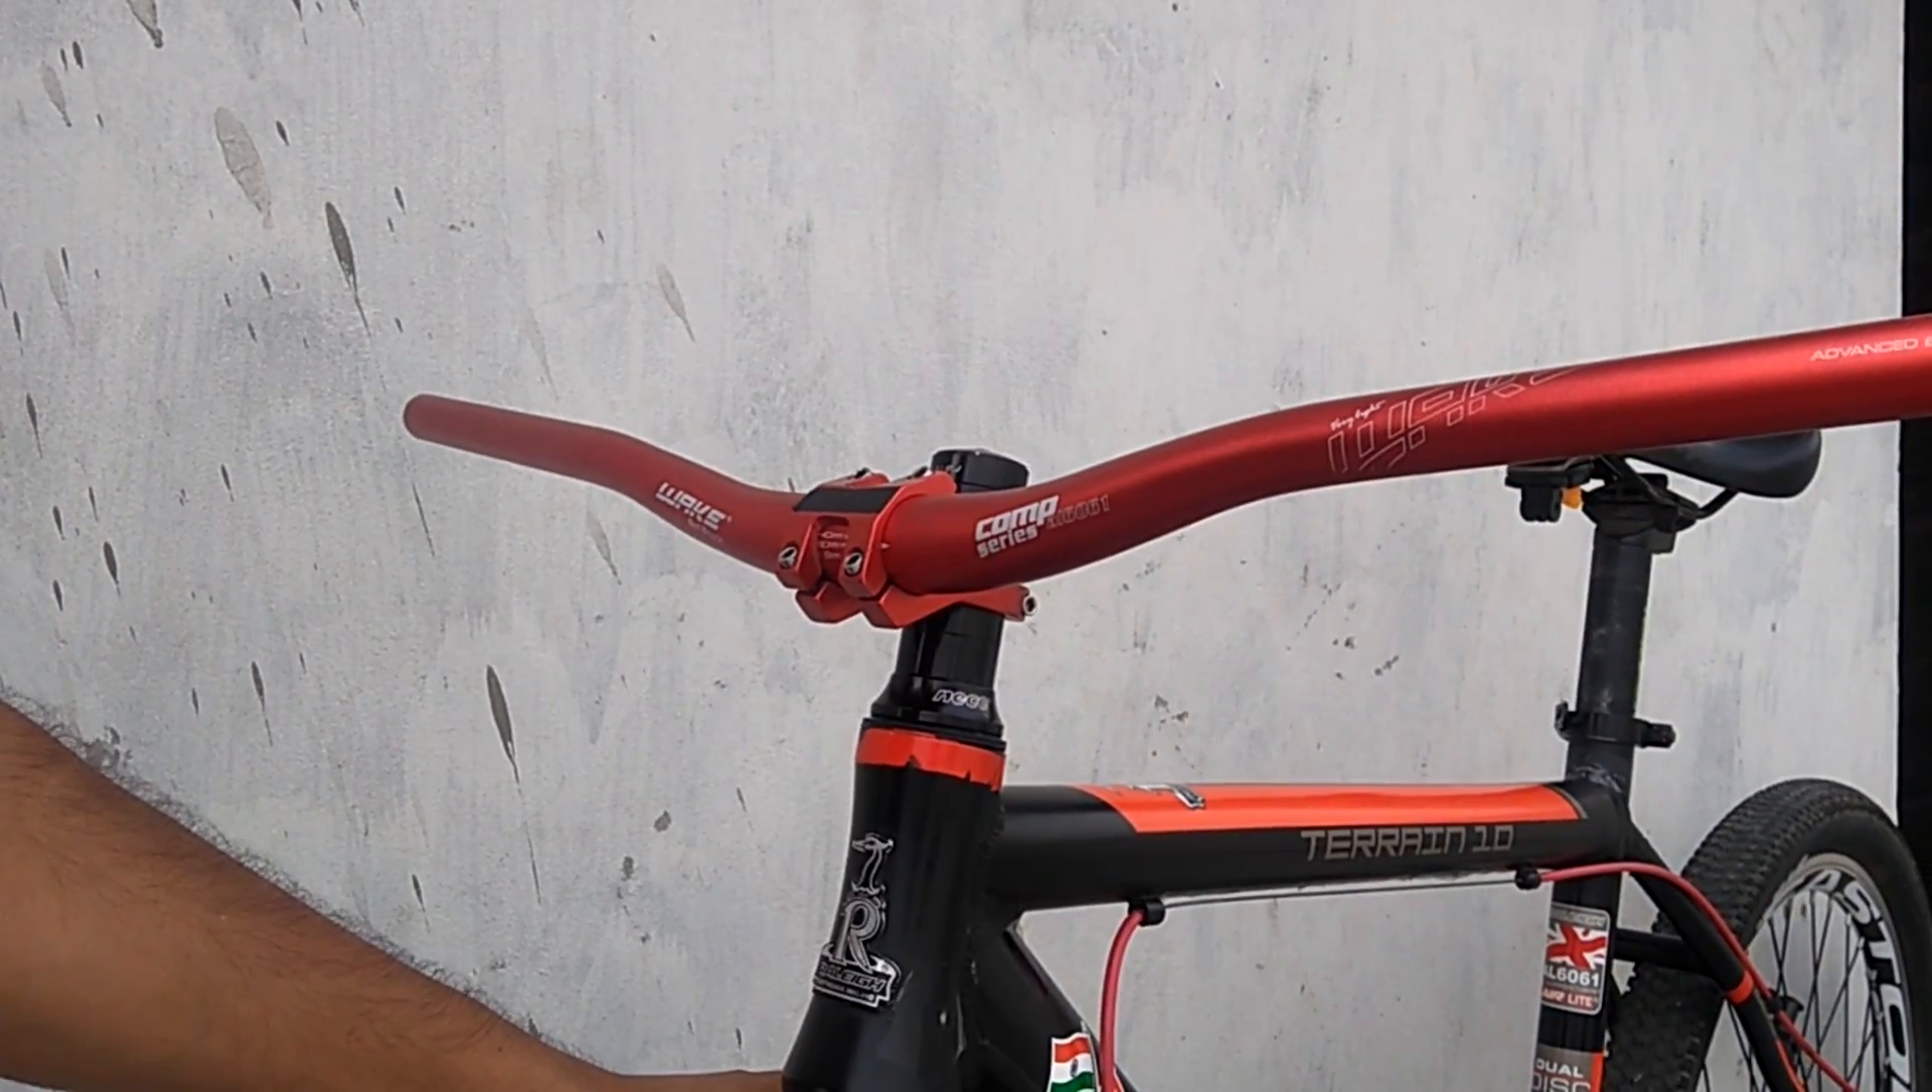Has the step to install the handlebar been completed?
Yes.